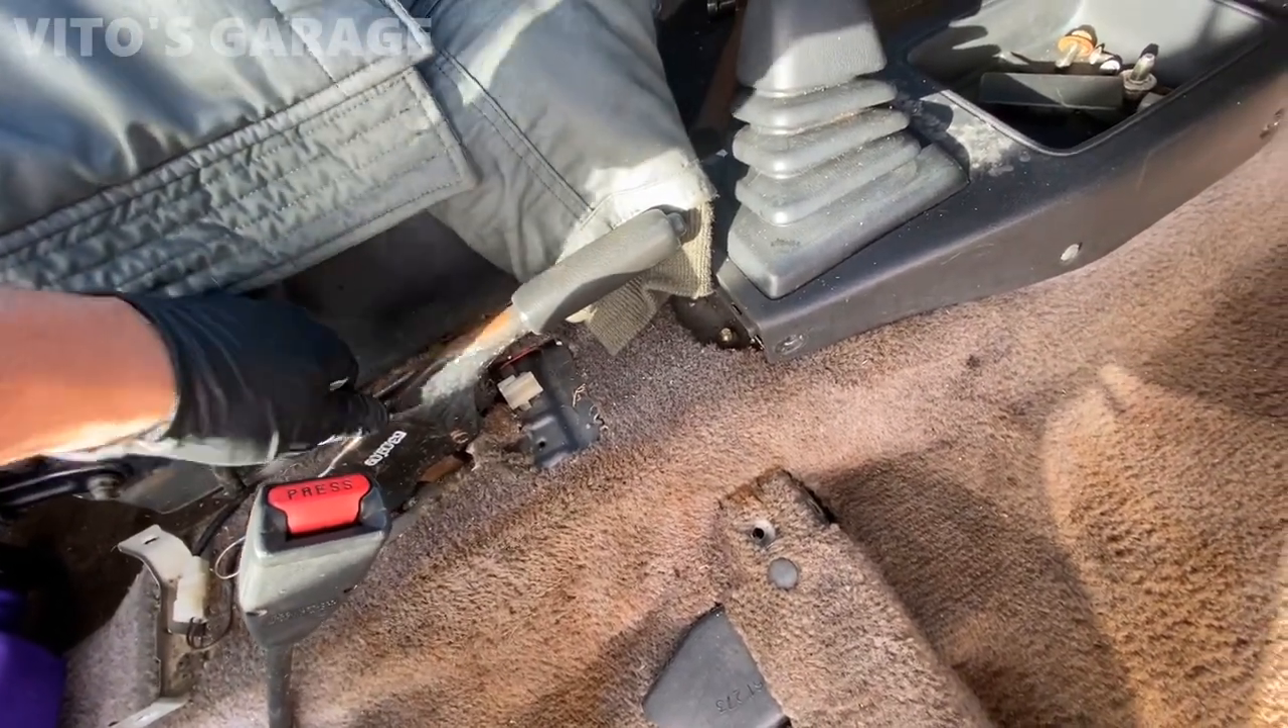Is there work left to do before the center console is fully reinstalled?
Yes.